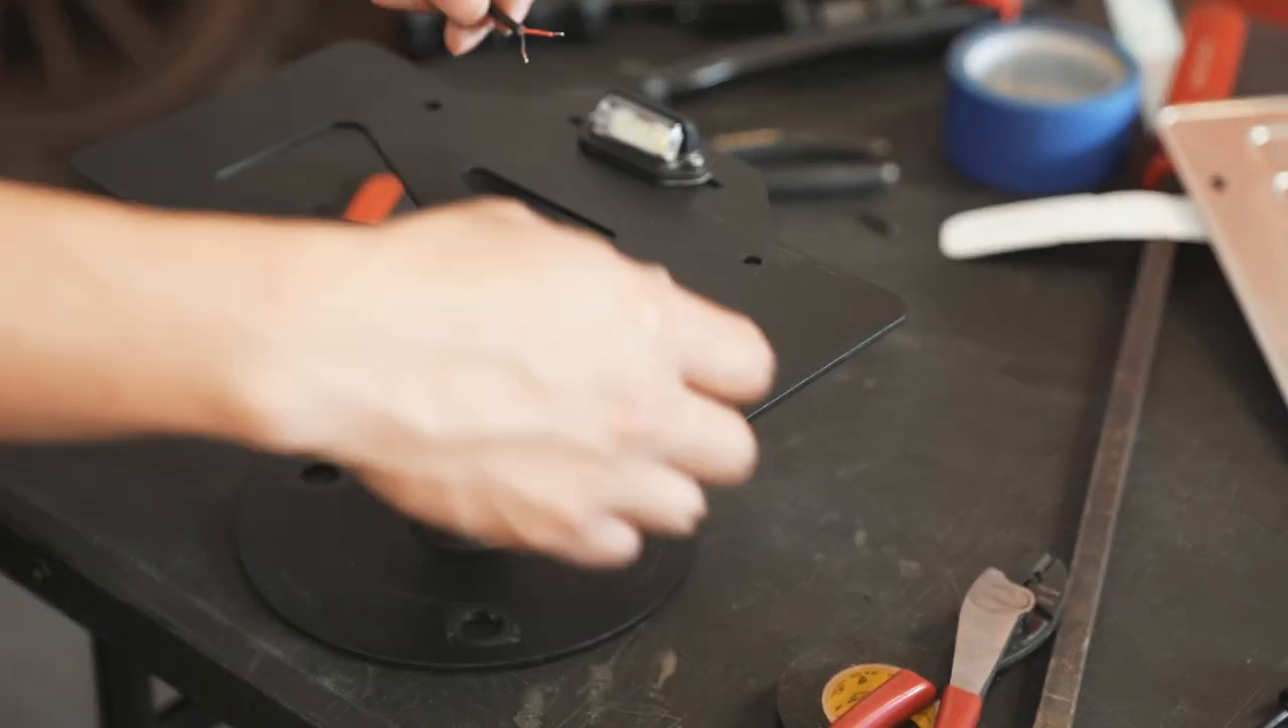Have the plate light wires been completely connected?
No.